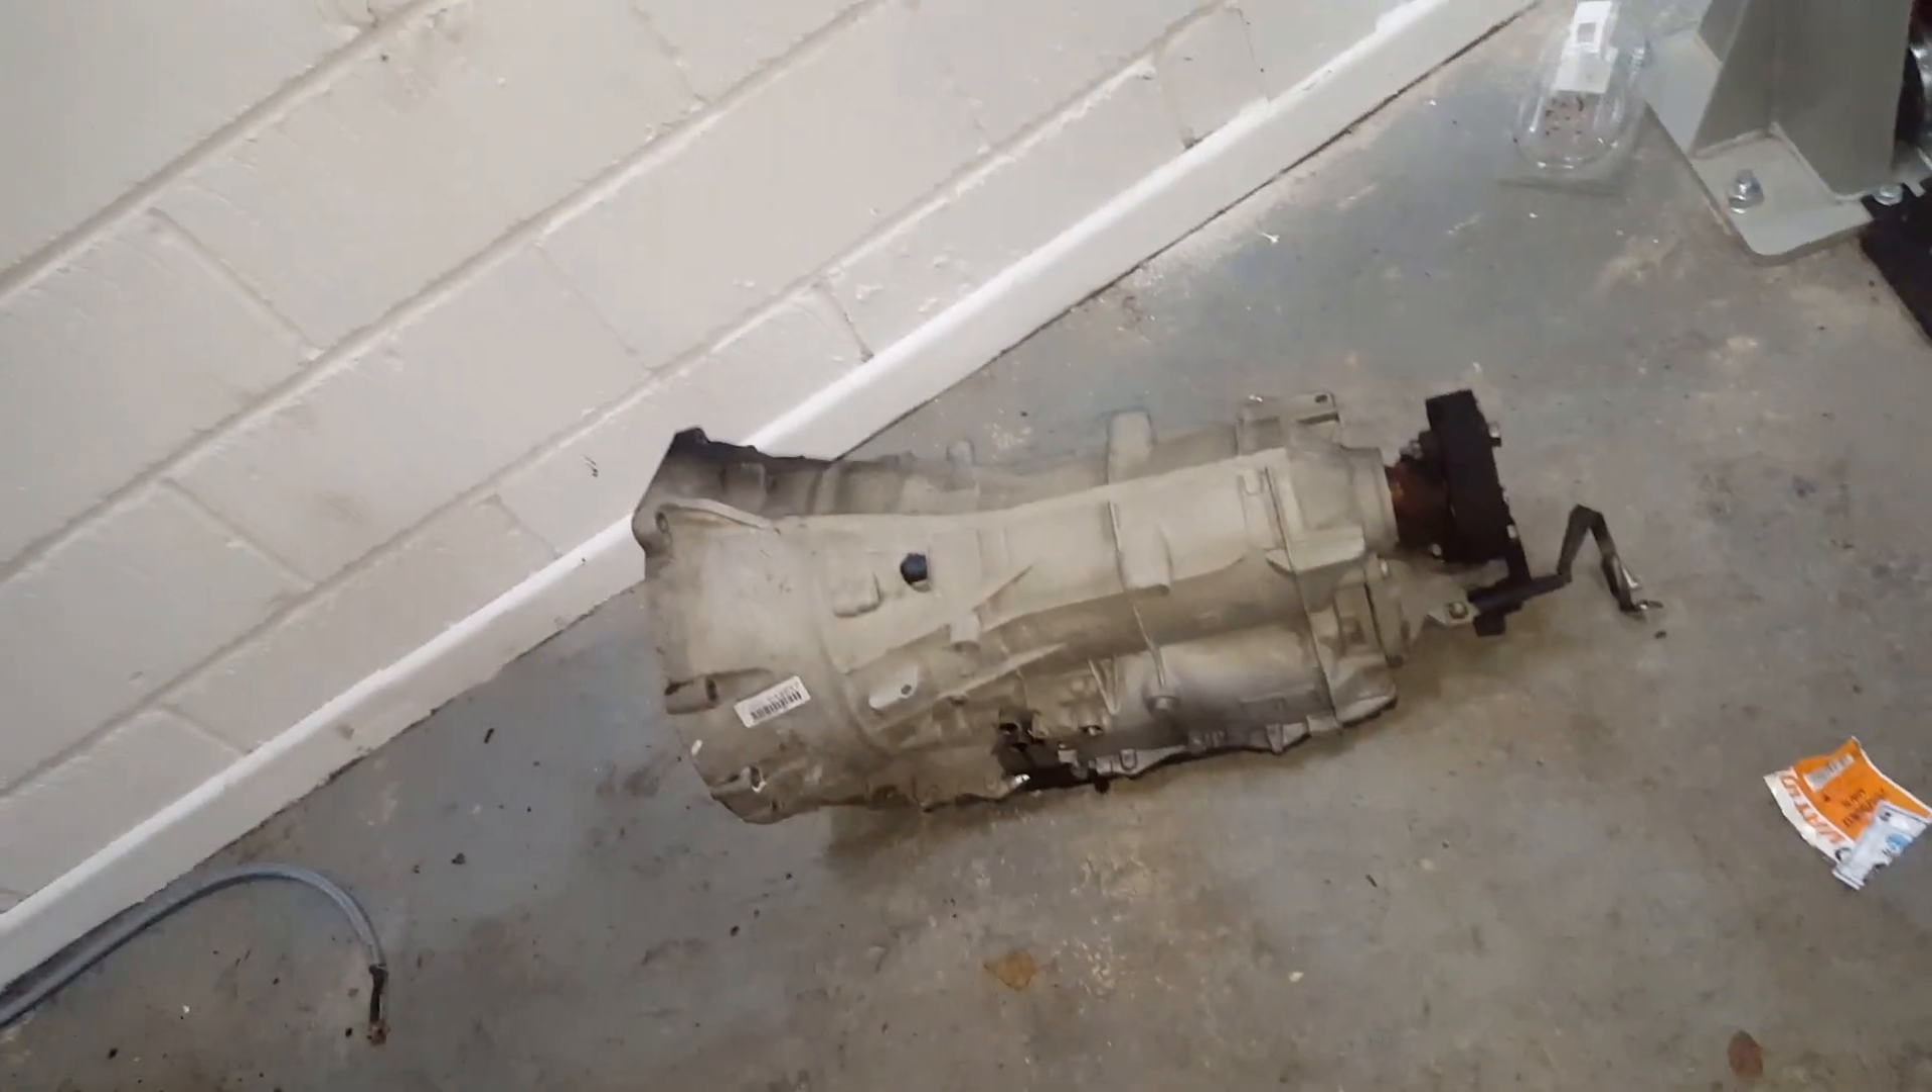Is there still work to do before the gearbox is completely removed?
No.